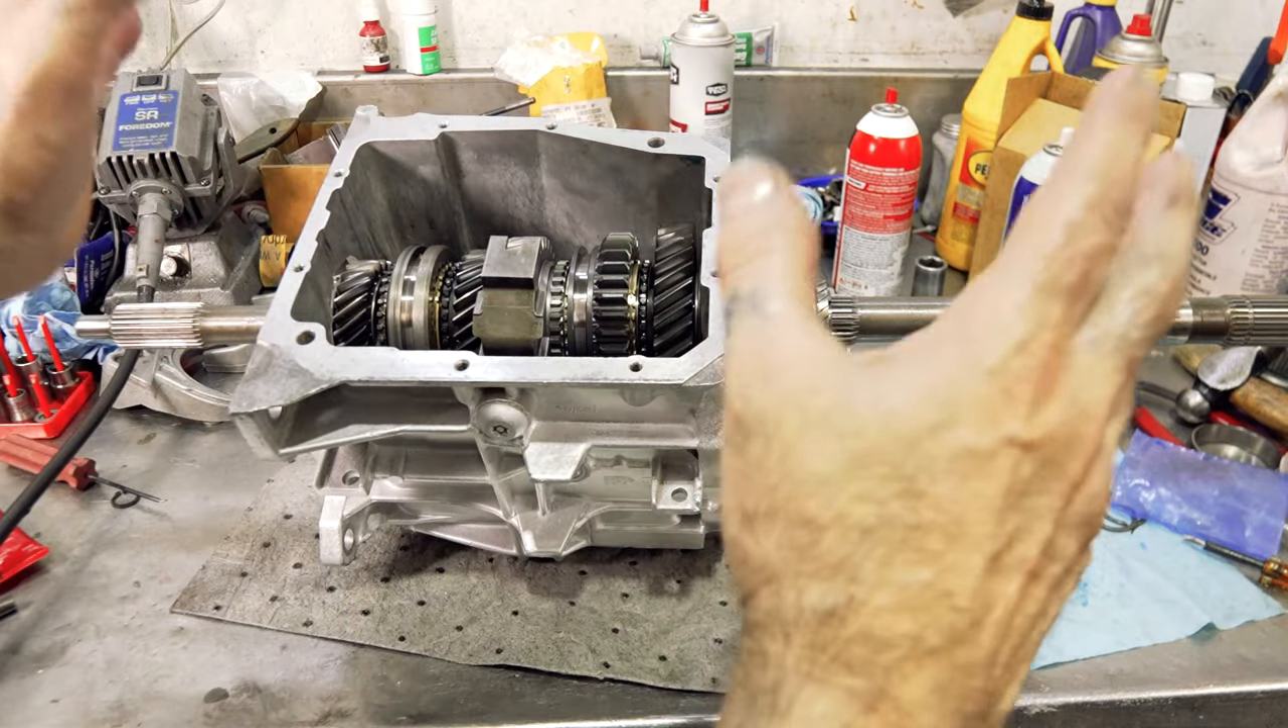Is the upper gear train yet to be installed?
No.